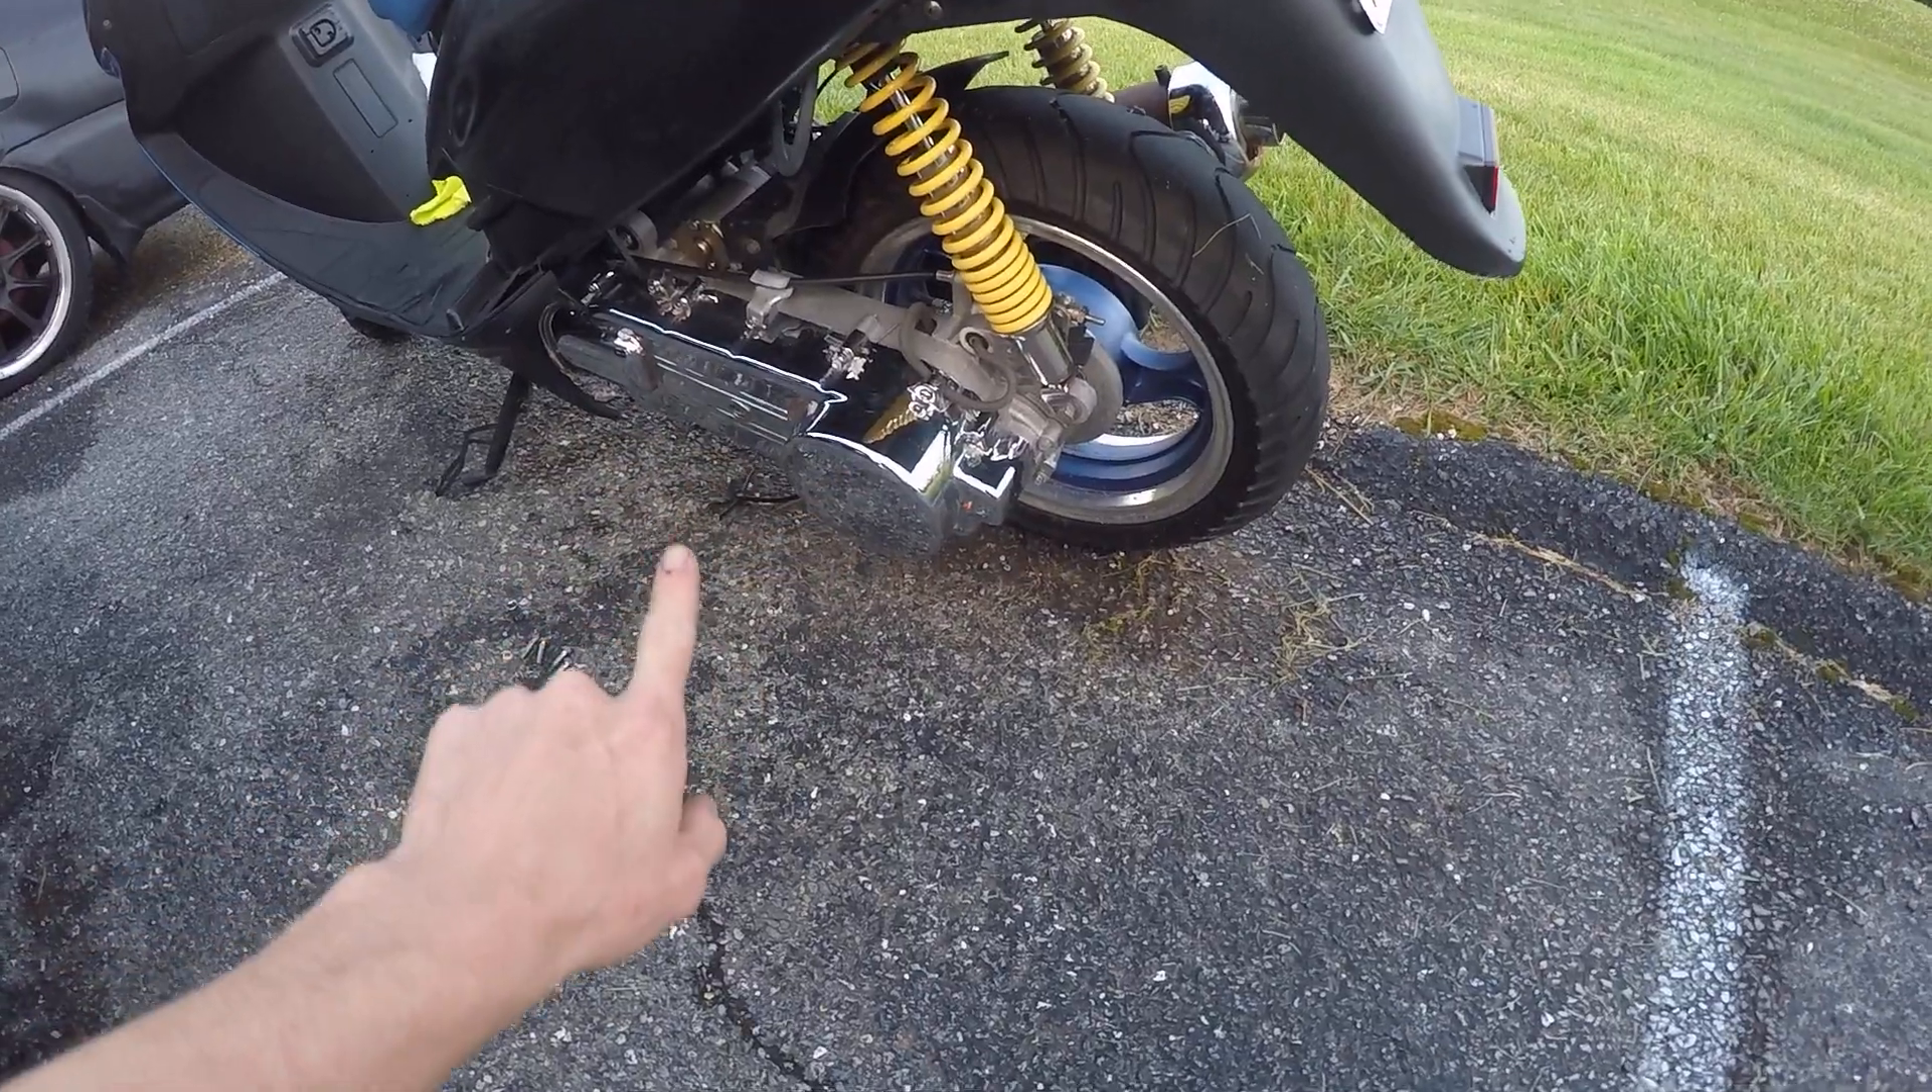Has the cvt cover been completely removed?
No.